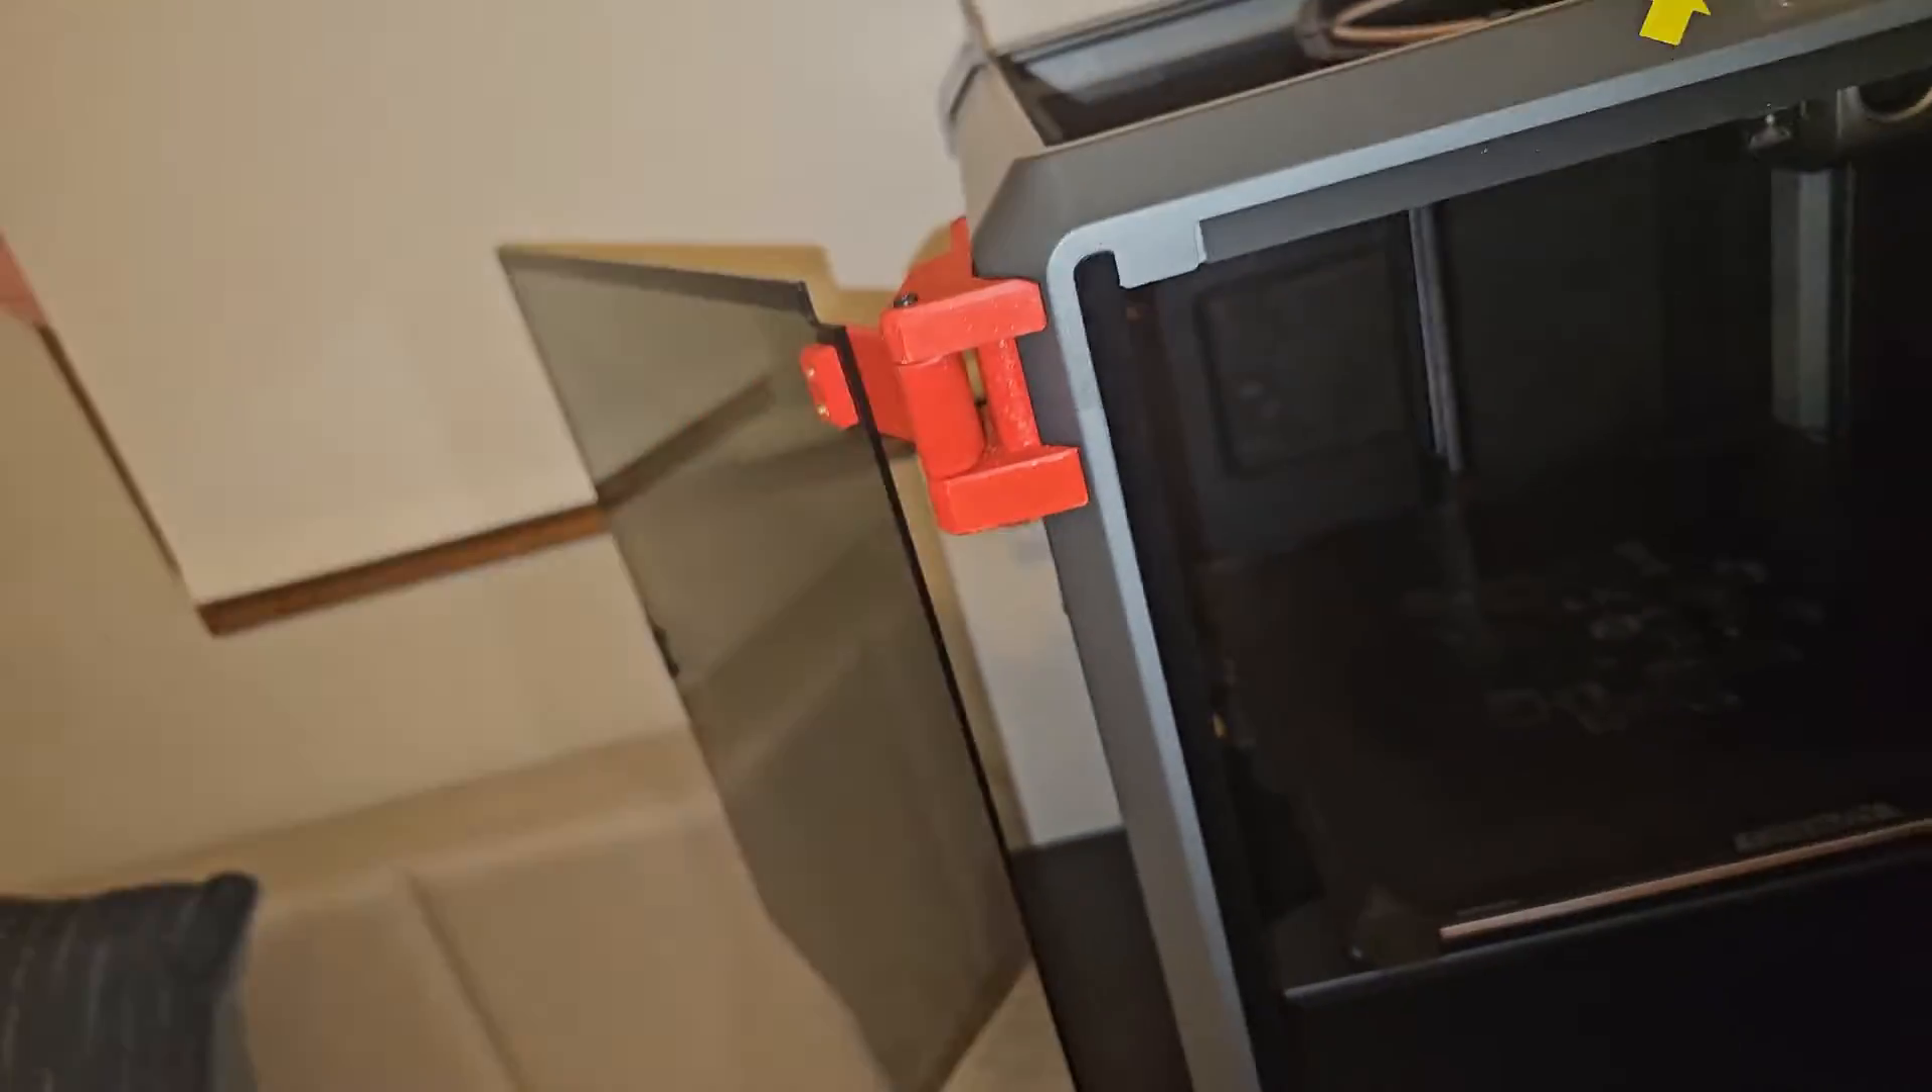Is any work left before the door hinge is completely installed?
No.